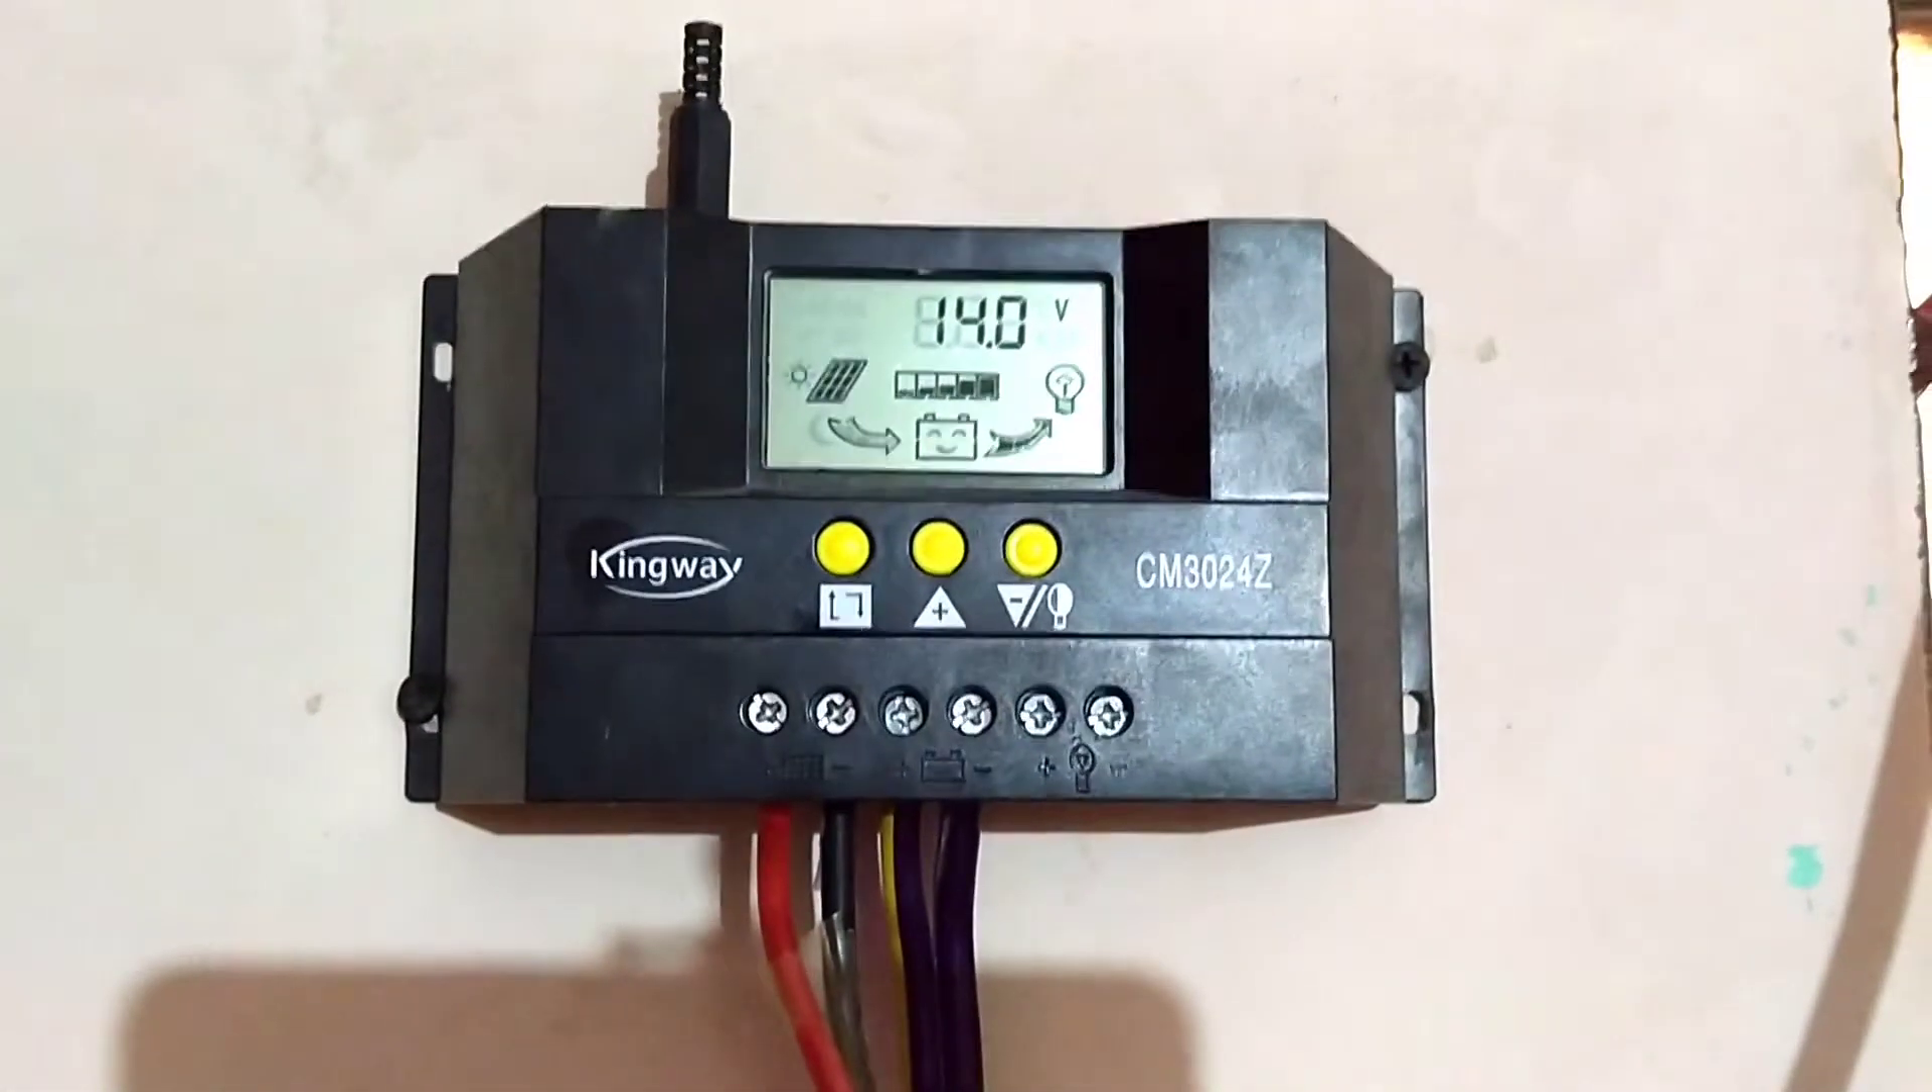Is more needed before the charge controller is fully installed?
No.